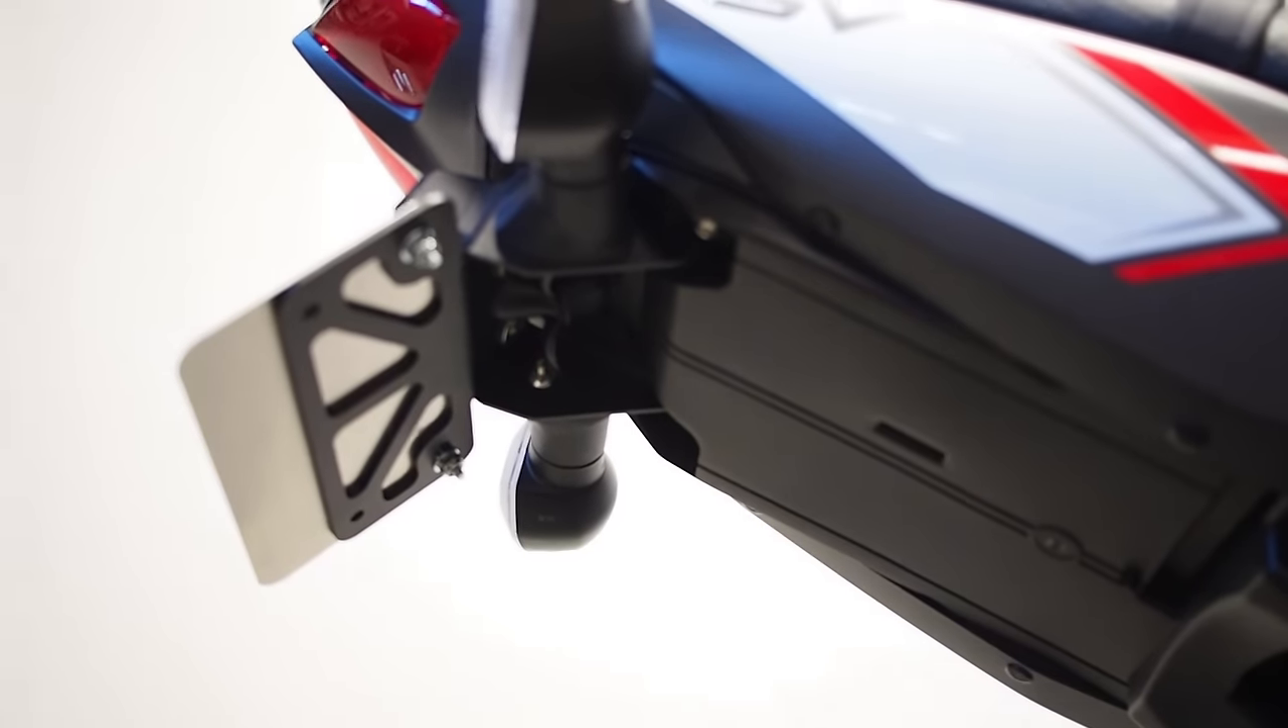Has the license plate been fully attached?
Yes.